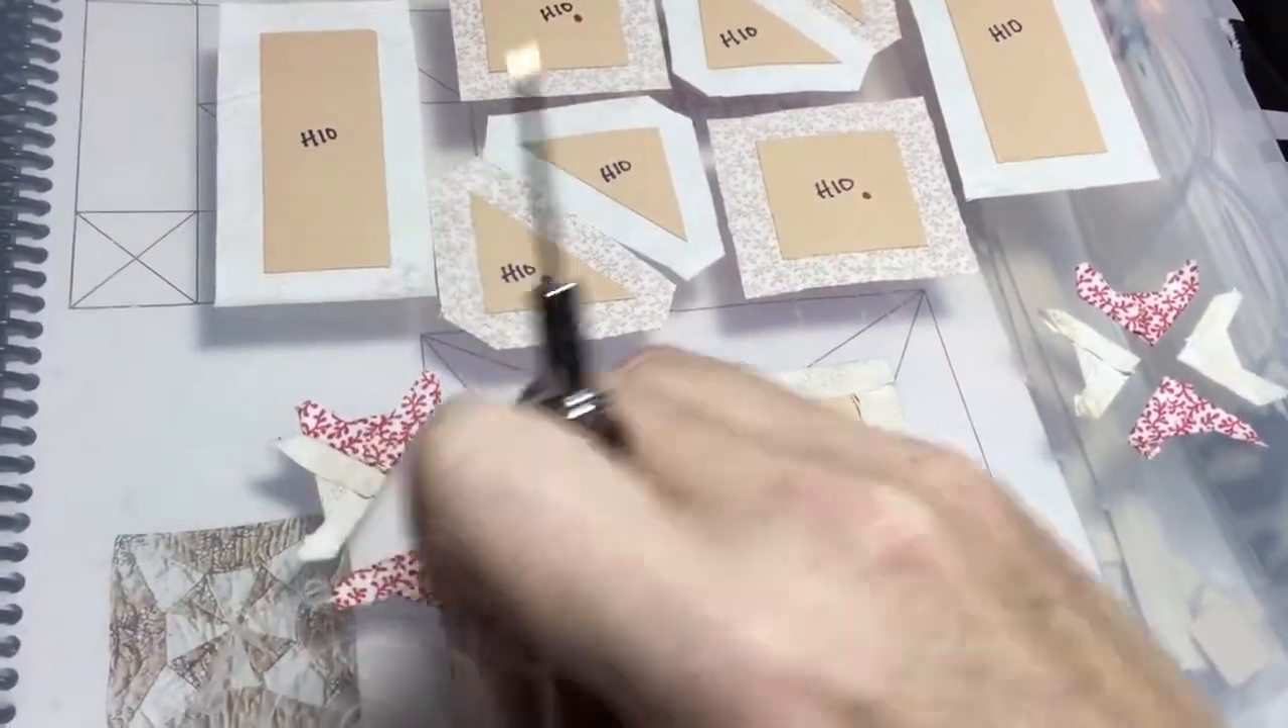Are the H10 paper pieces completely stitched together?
No.